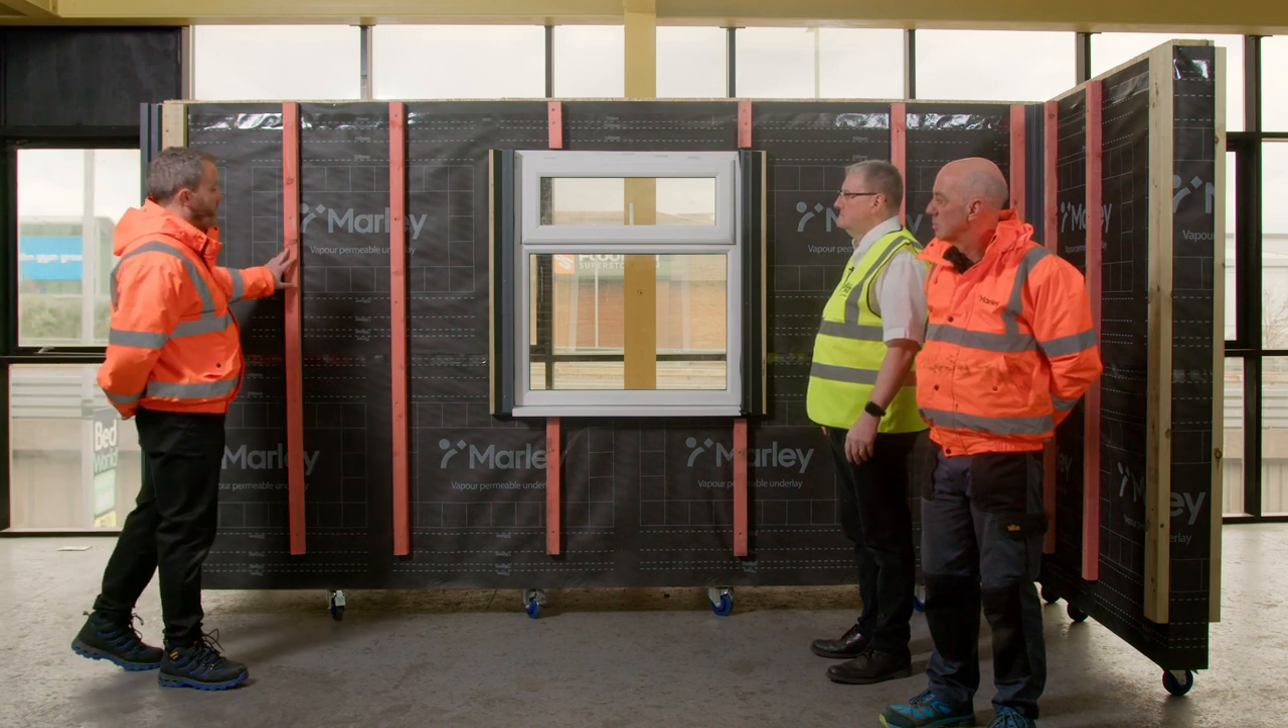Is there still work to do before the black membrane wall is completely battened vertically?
No.